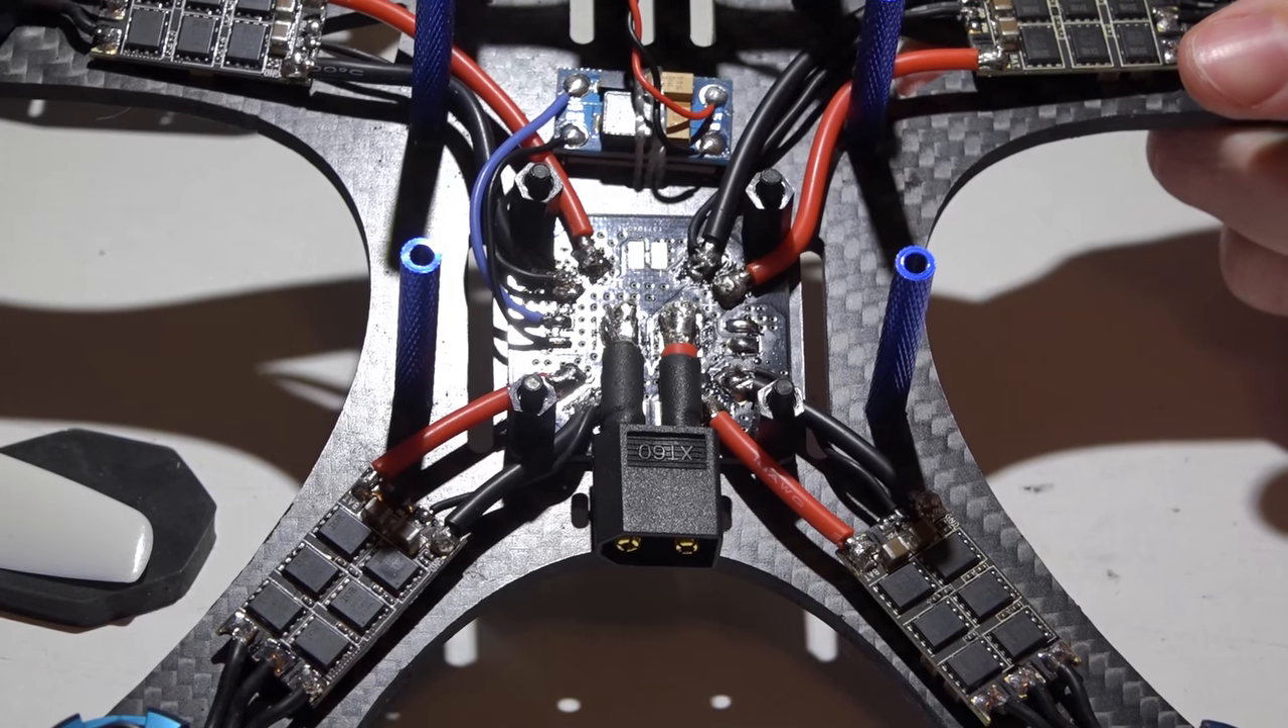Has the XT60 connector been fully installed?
Yes.